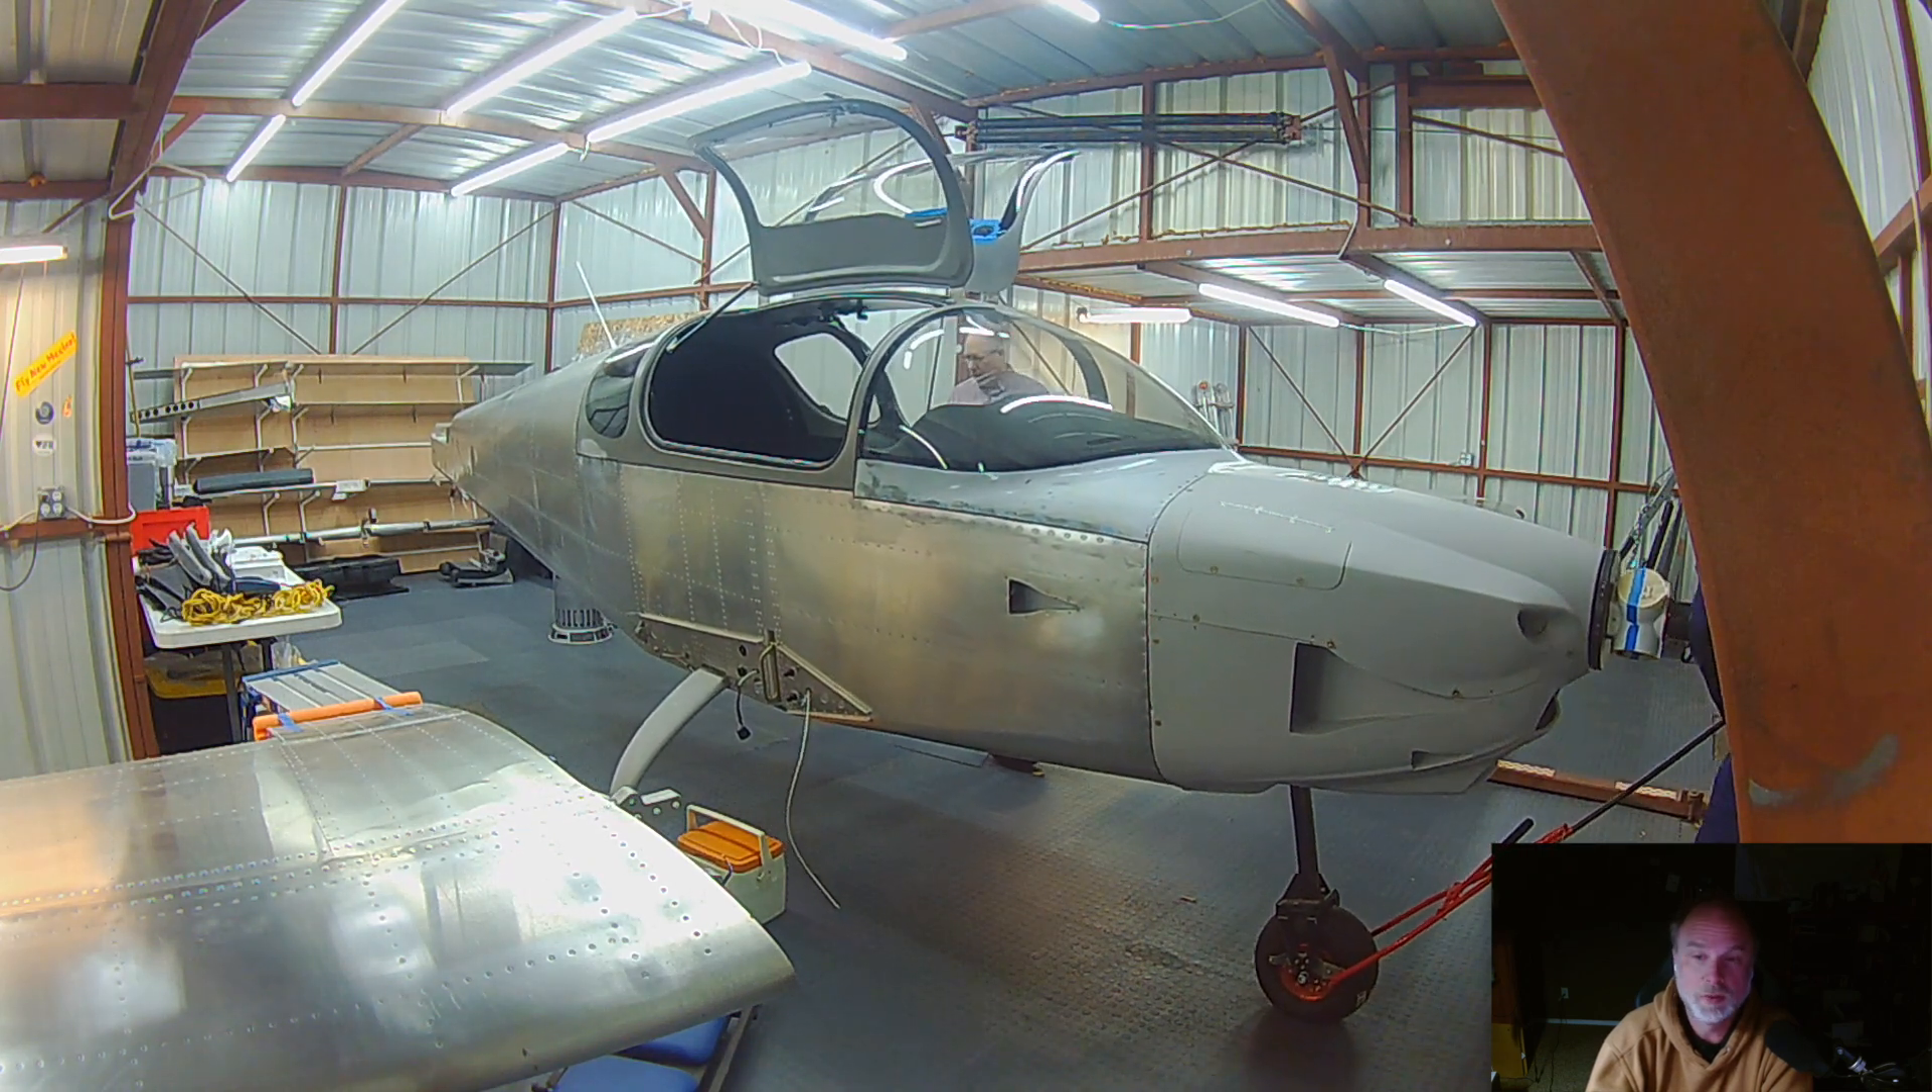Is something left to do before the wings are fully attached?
Yes.